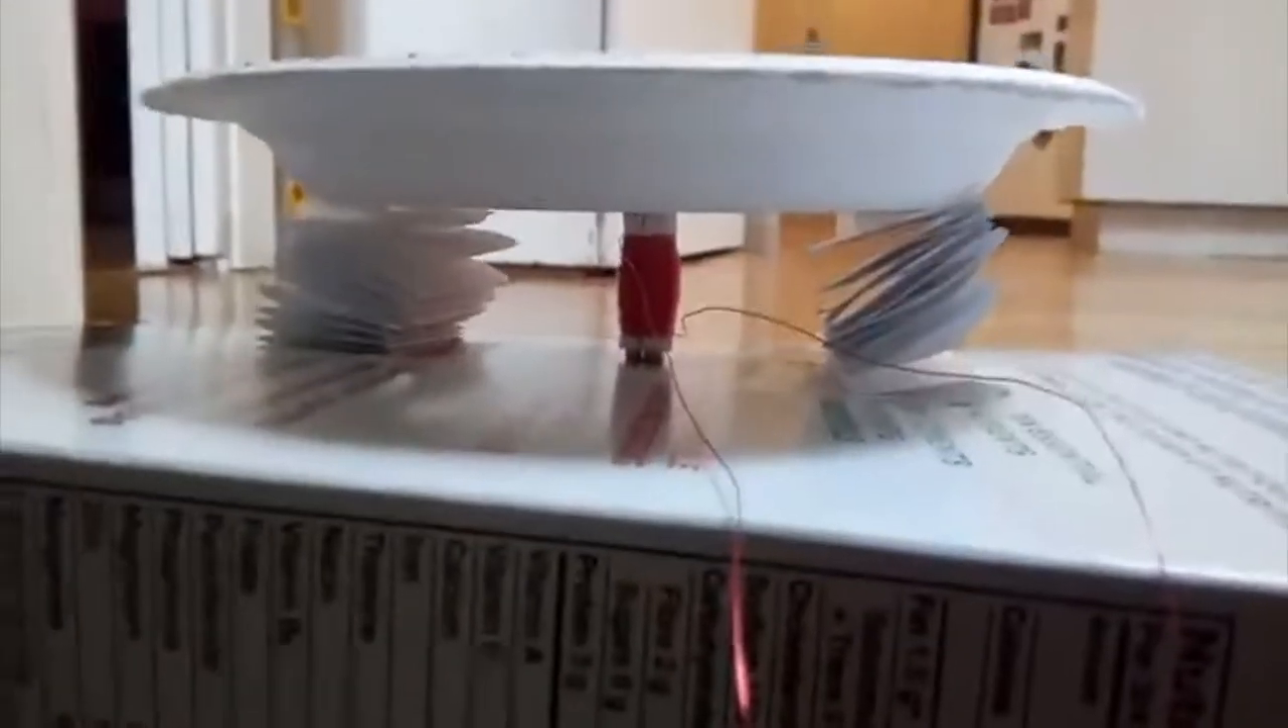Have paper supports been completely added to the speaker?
Yes.